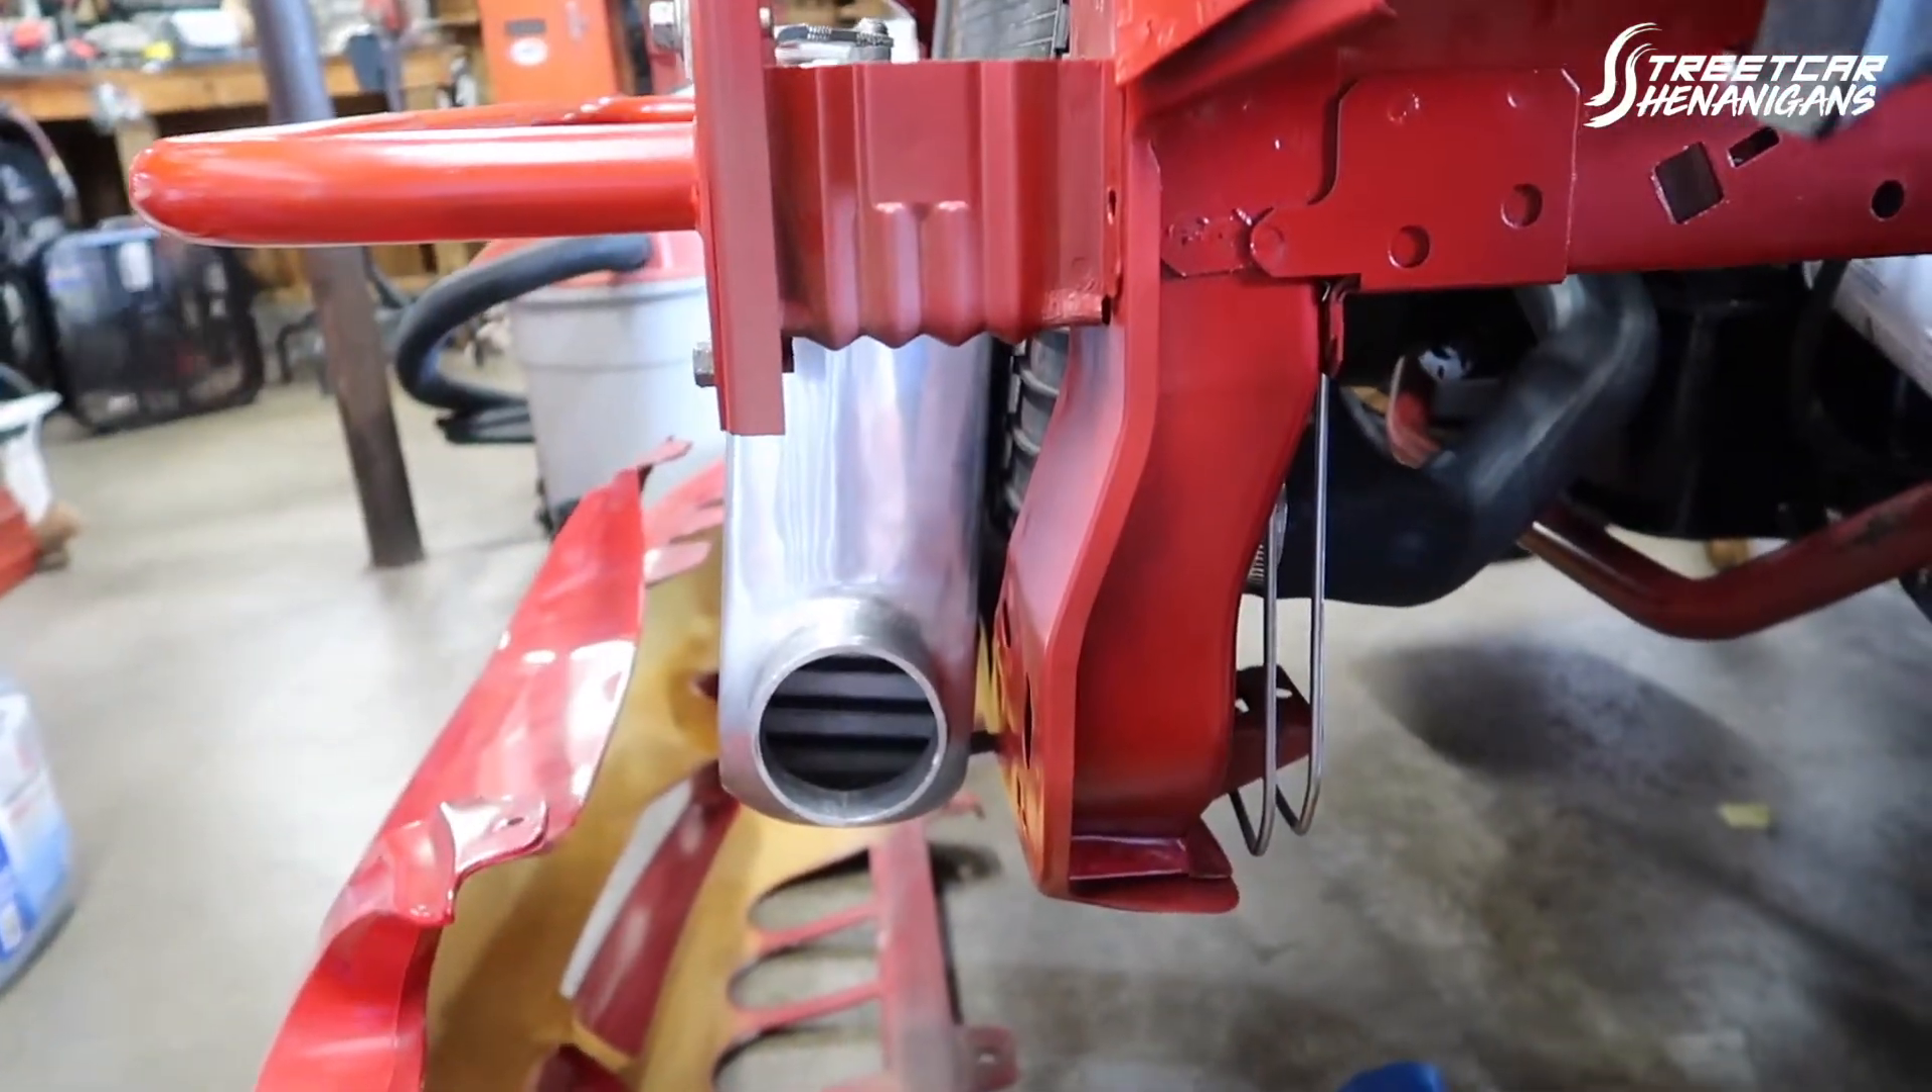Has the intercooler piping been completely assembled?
No.